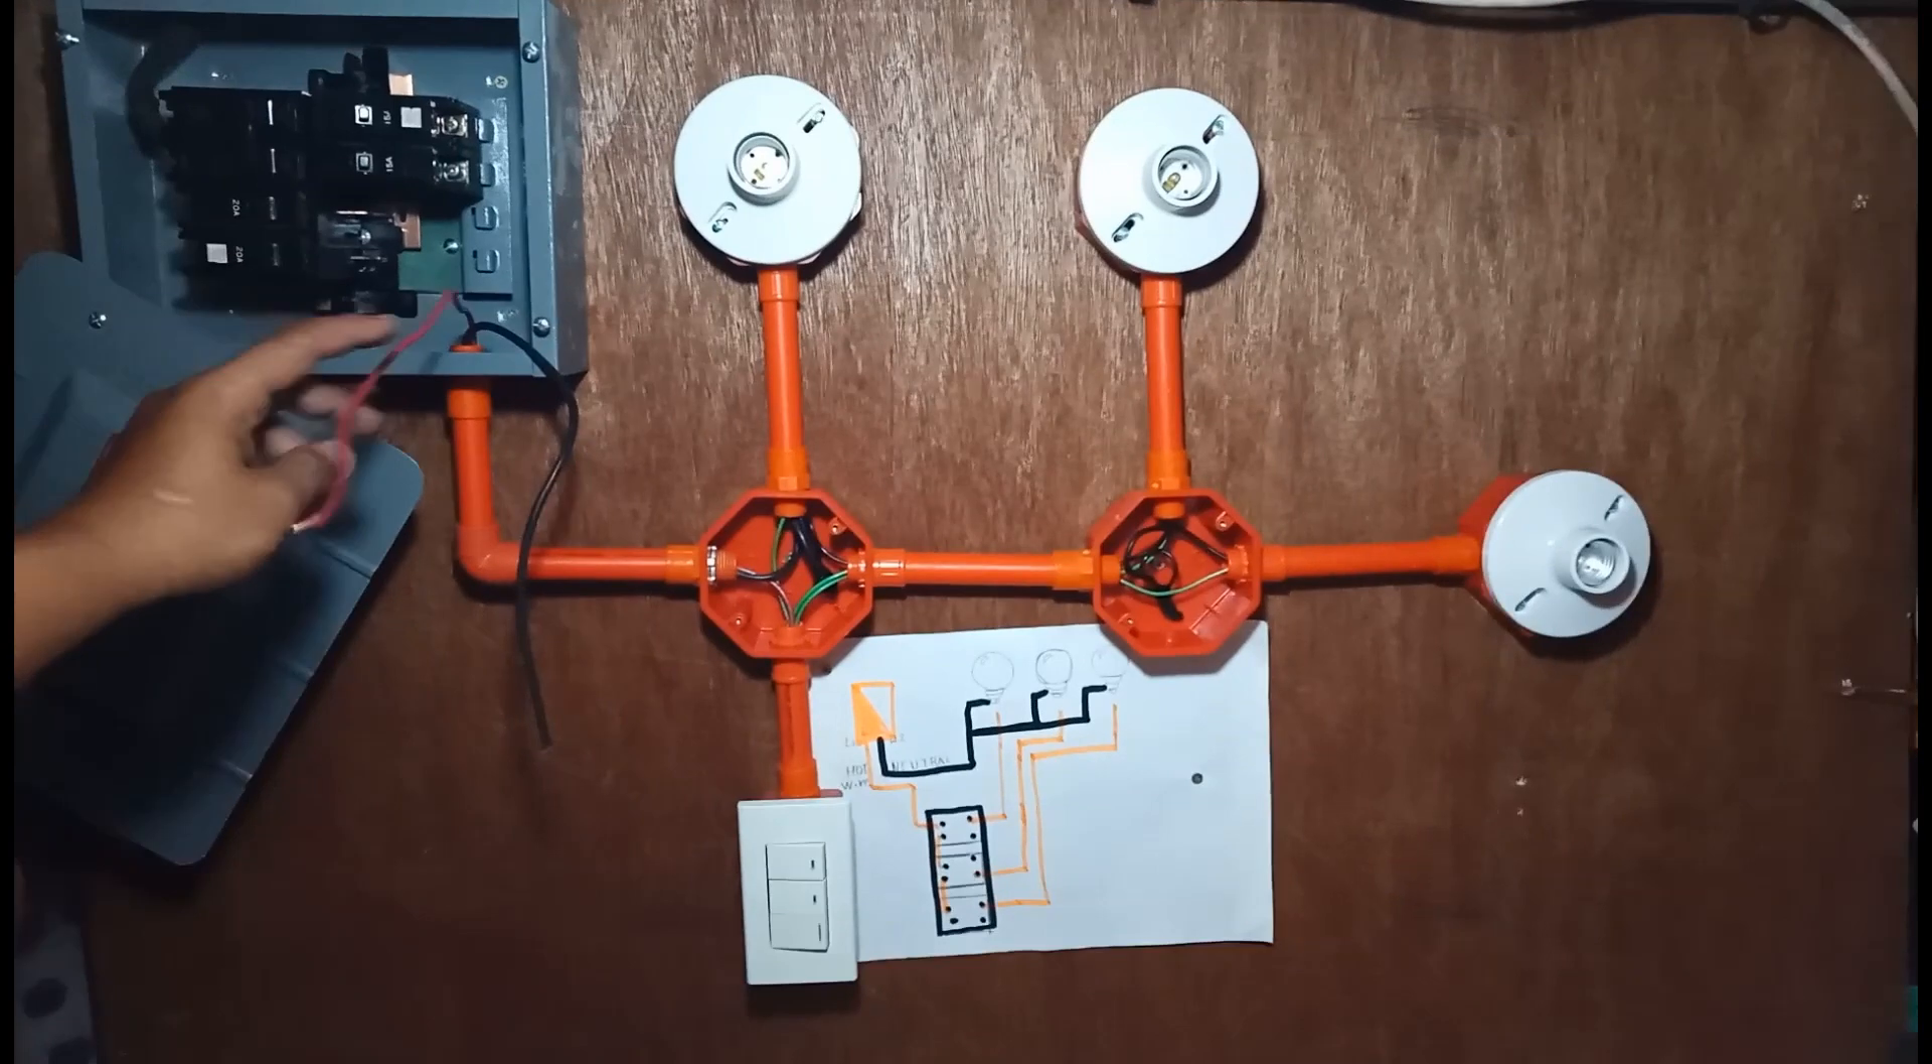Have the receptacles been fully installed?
Yes.